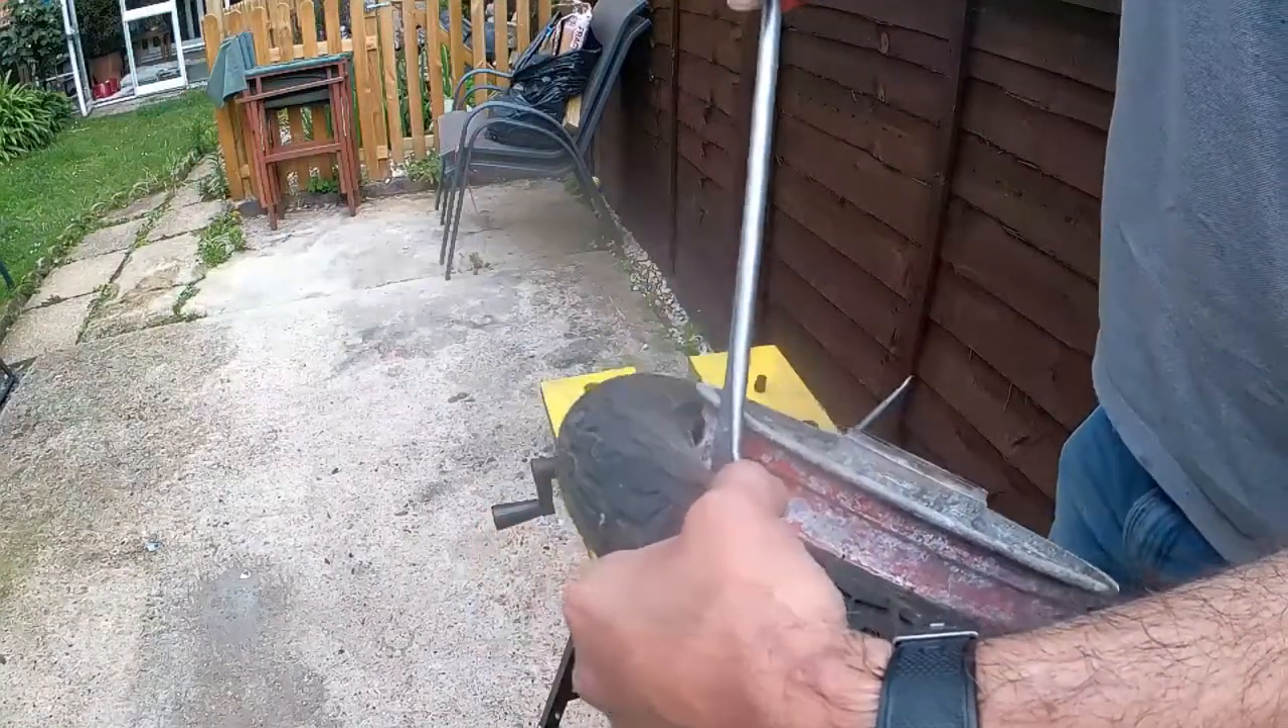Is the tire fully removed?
No.